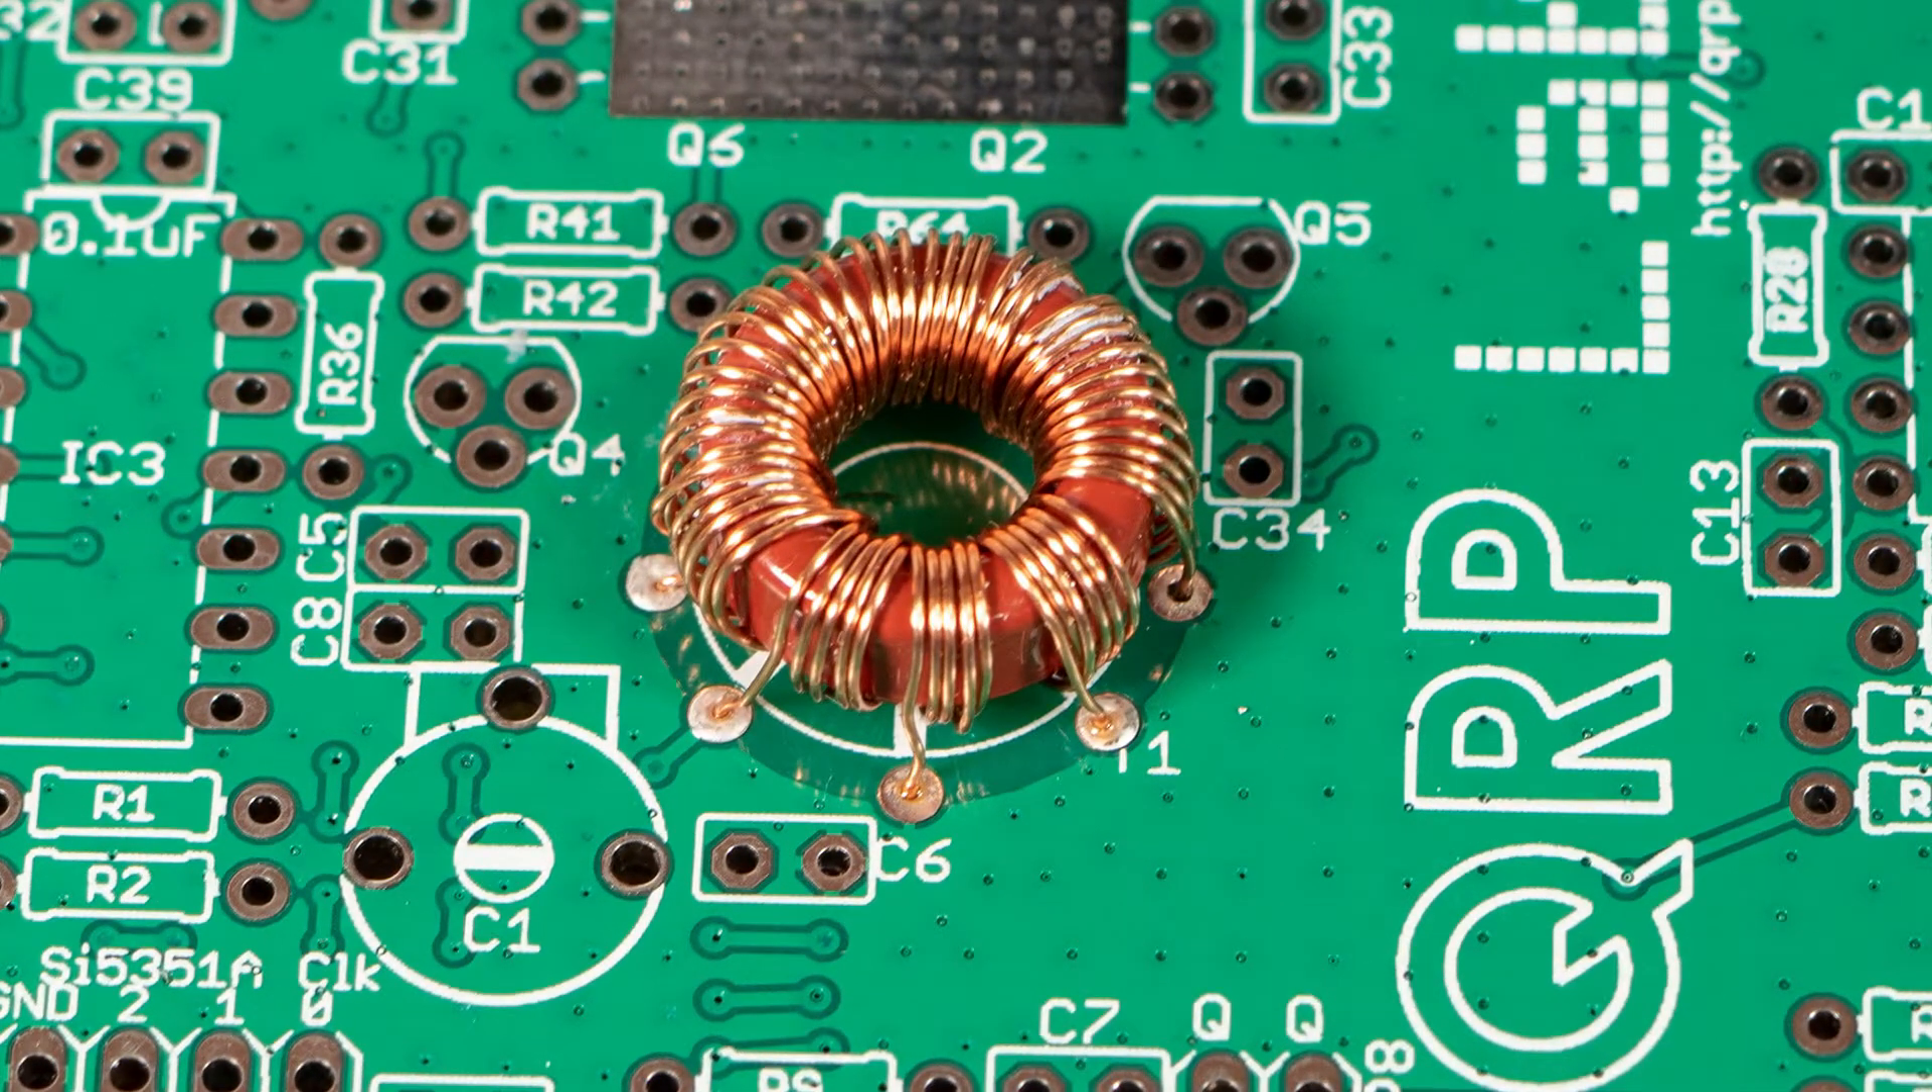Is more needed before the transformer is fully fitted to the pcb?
No.